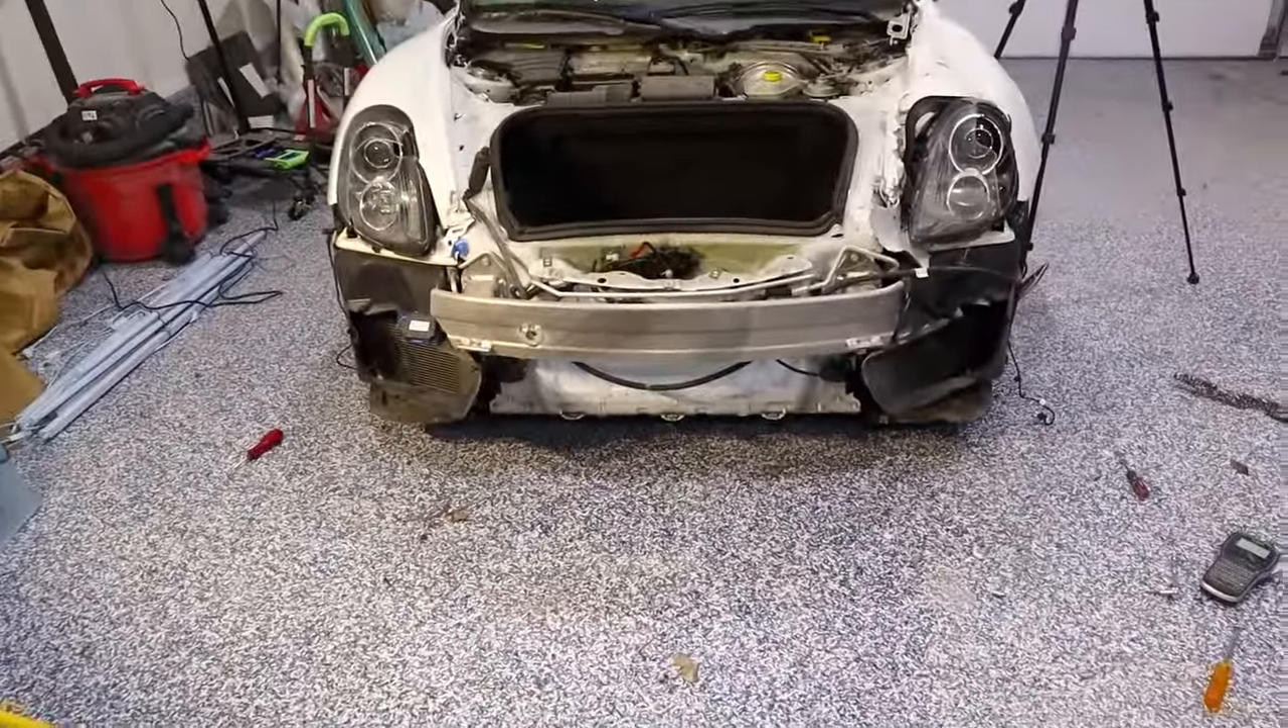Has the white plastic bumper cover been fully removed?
Yes.